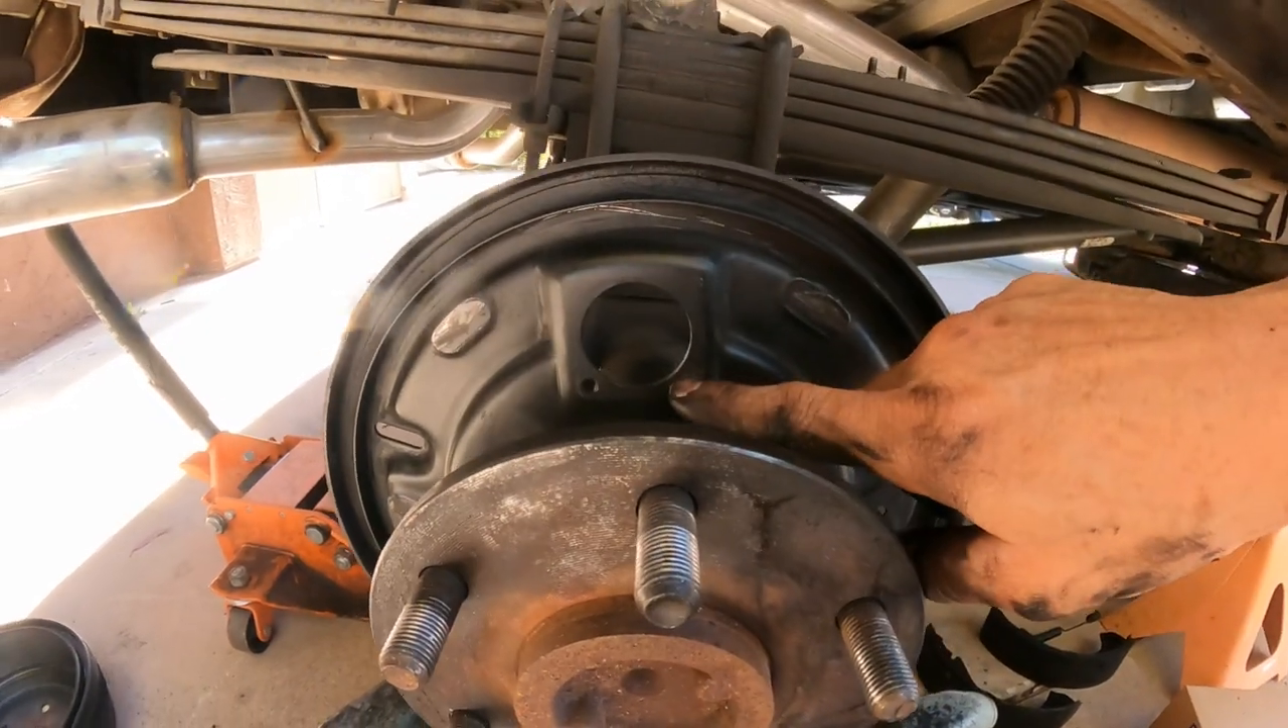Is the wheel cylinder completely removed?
Yes.